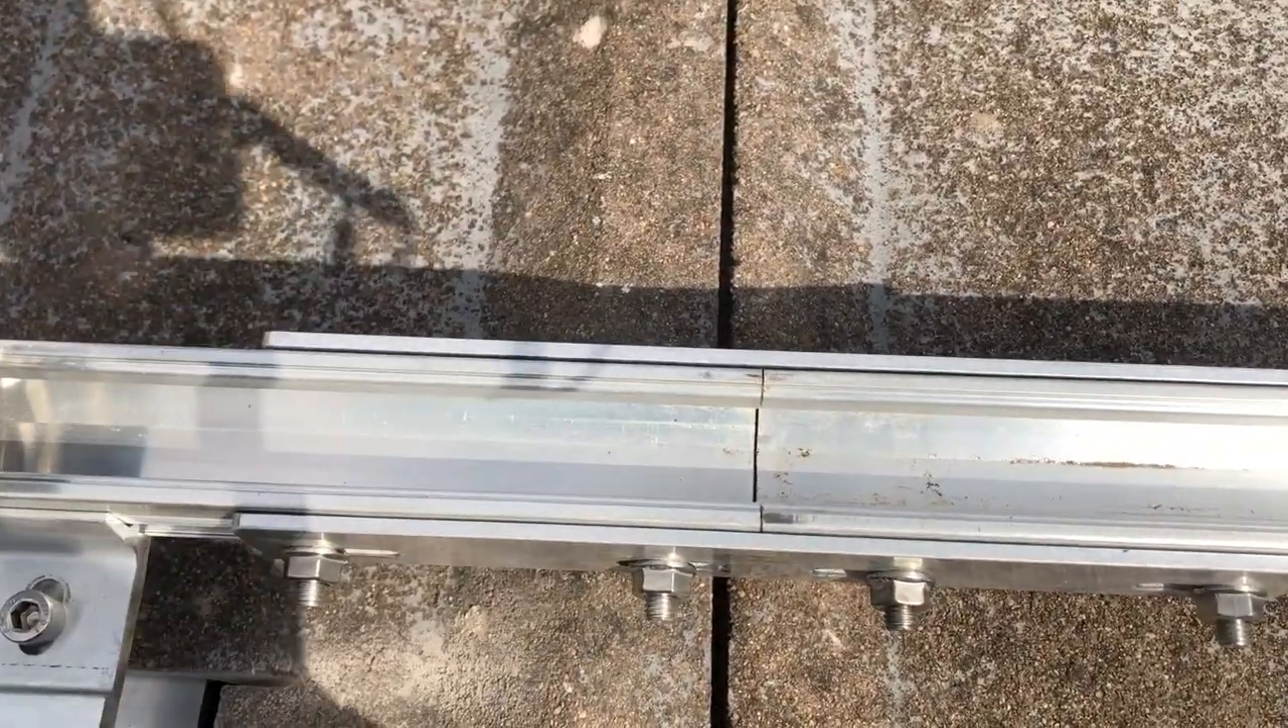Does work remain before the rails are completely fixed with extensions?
No.